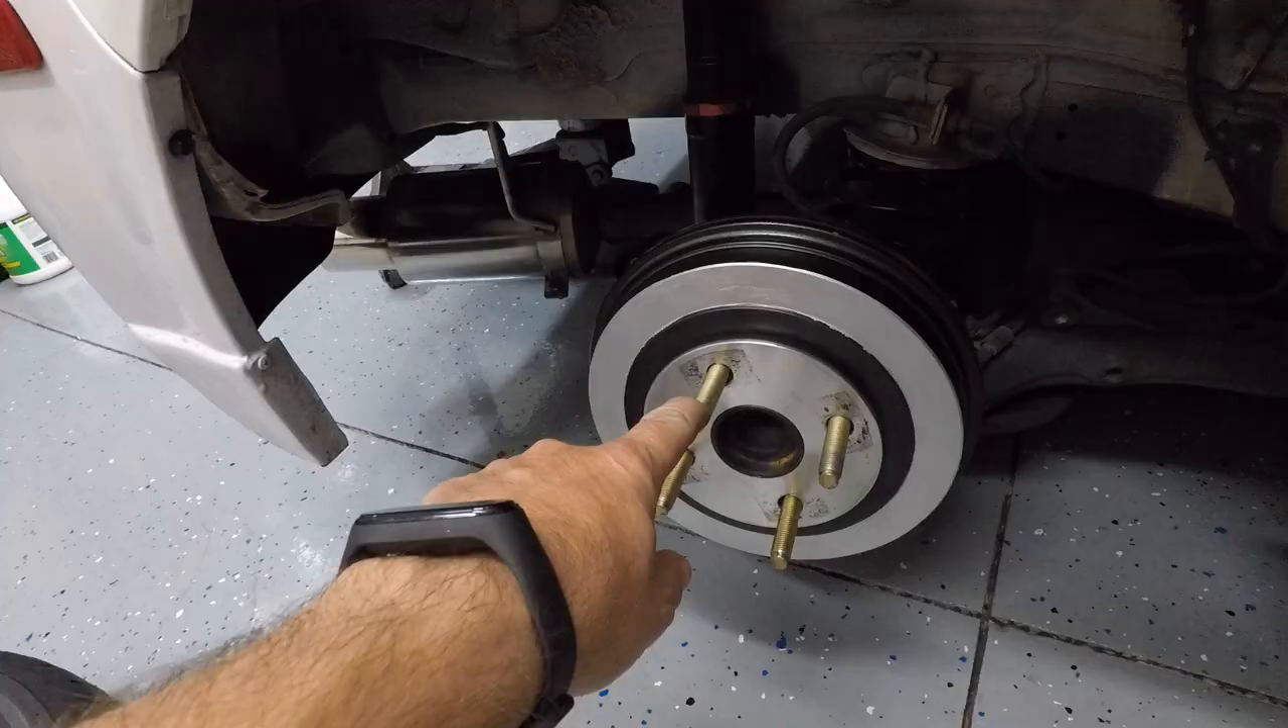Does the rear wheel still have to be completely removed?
No.